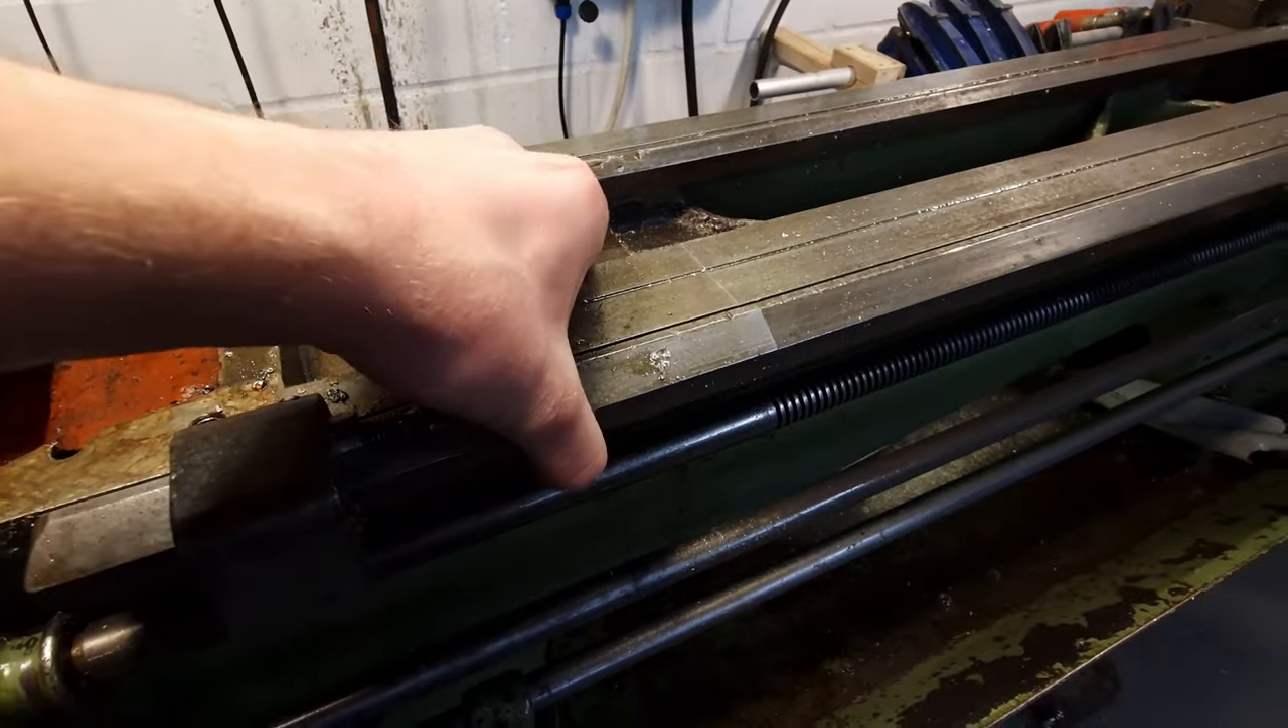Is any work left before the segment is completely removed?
Yes.